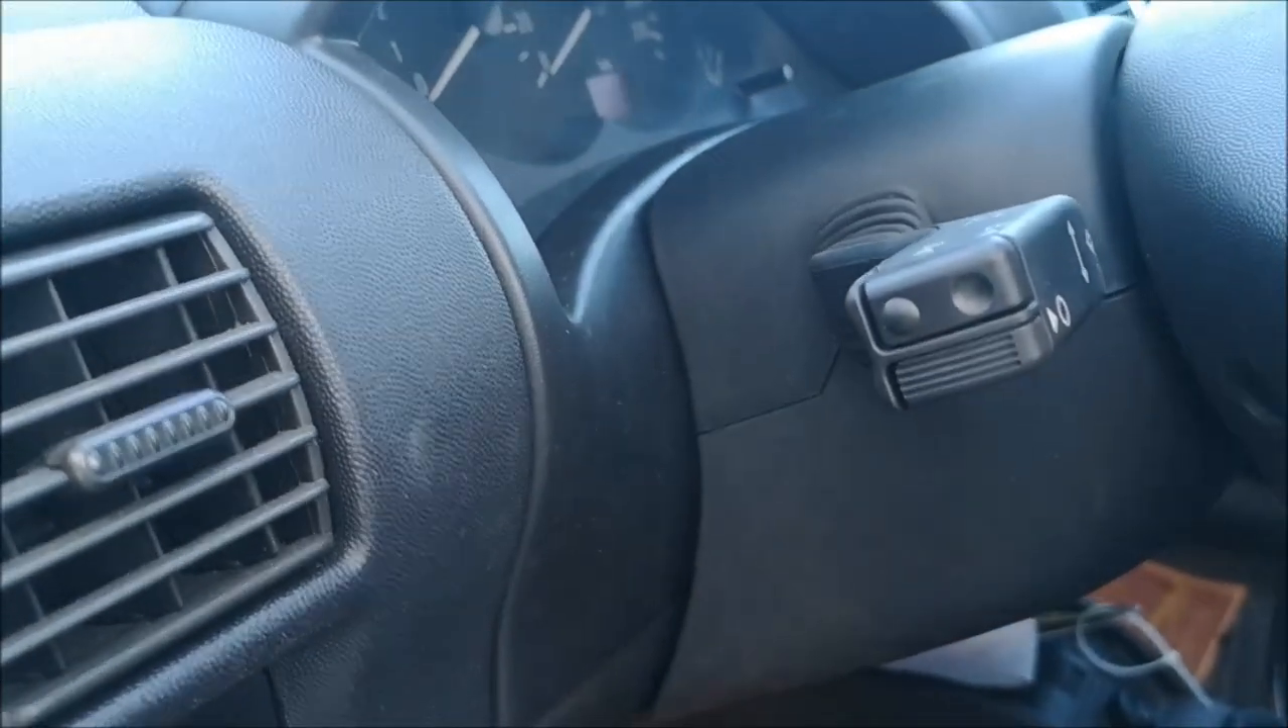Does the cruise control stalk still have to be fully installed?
No.